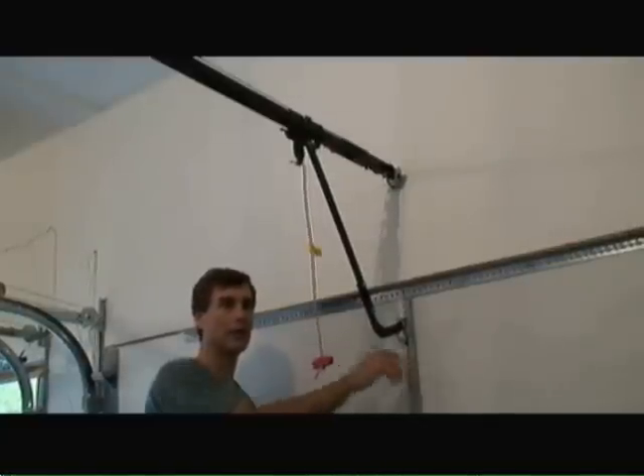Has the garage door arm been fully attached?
Yes.